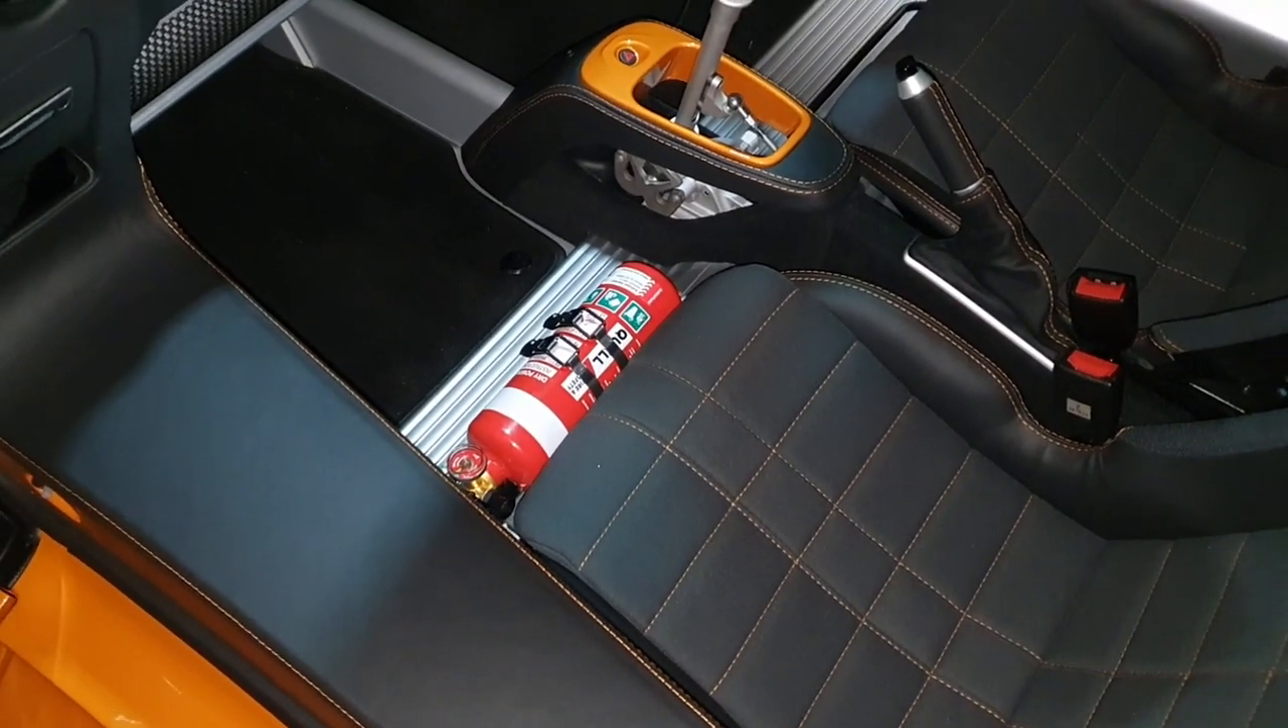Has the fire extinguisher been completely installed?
Yes.